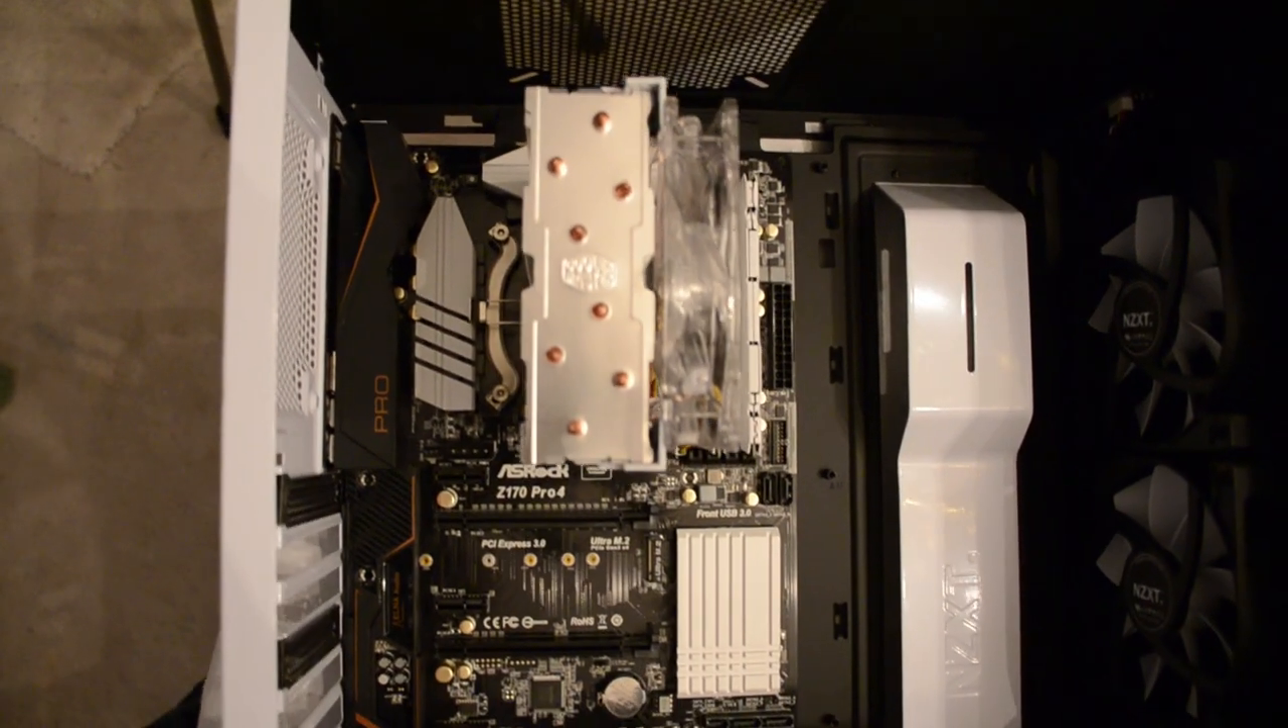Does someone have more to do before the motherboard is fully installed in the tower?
No.